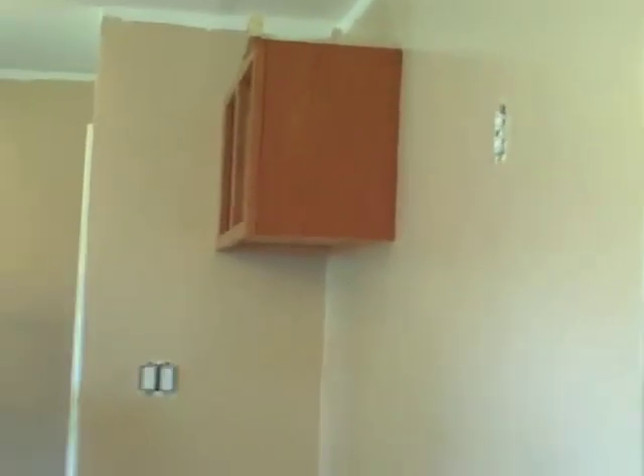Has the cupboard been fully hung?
Yes.